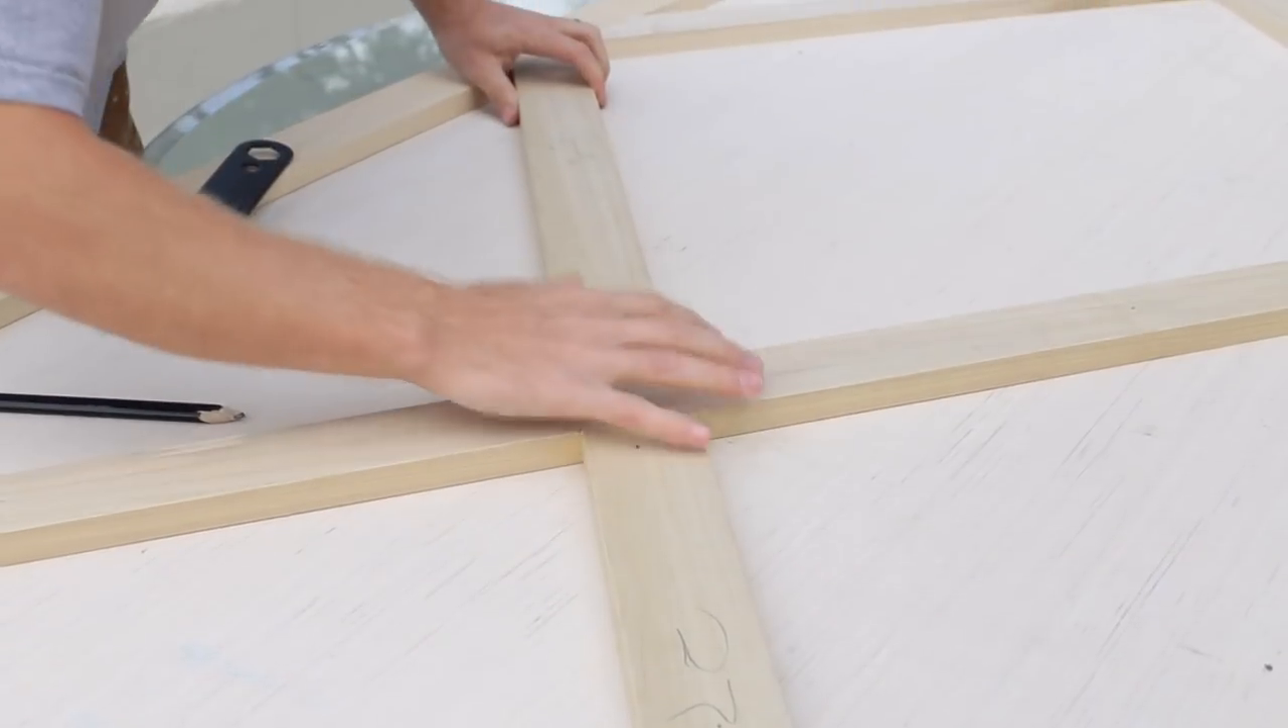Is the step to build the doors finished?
No.